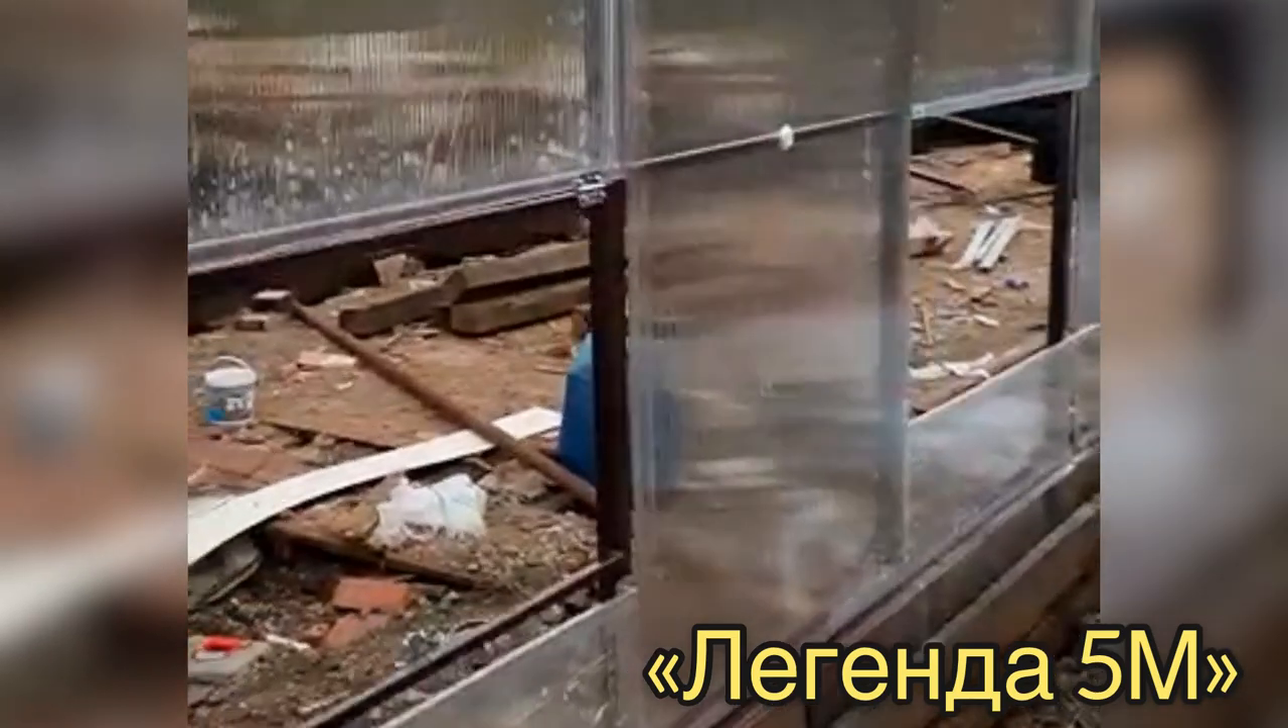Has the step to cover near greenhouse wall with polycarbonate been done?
No.